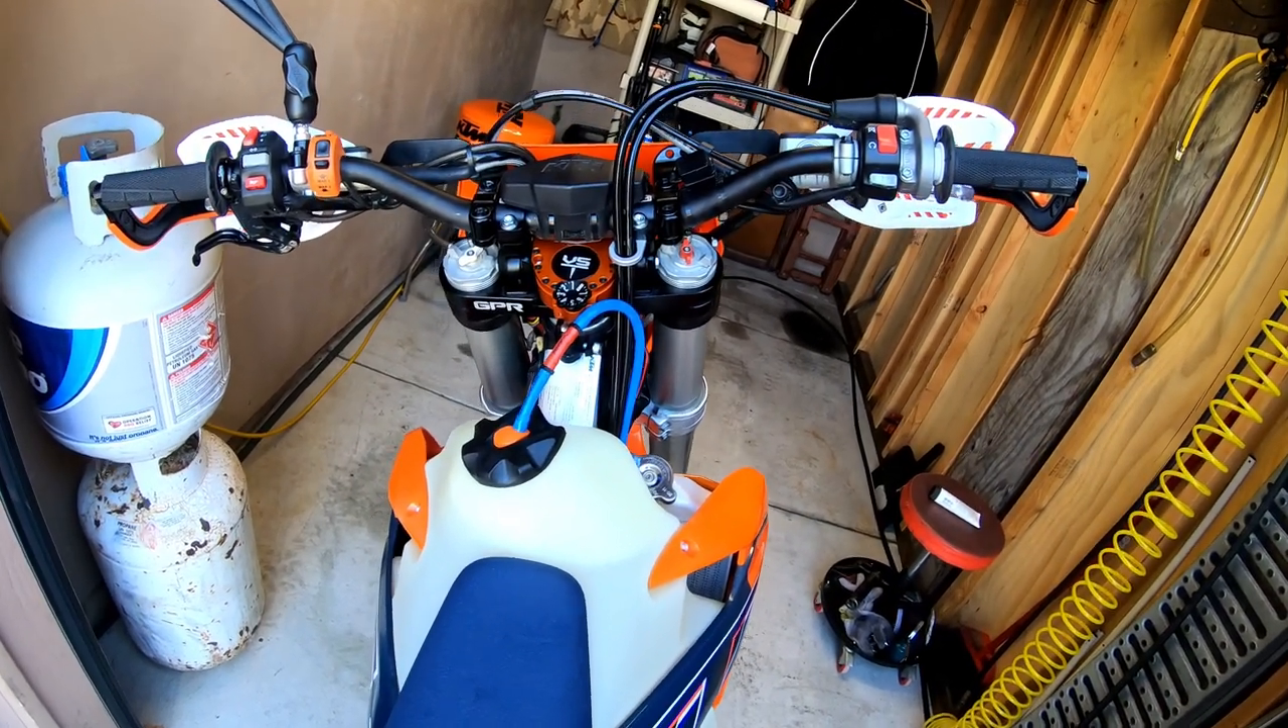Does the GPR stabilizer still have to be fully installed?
No.